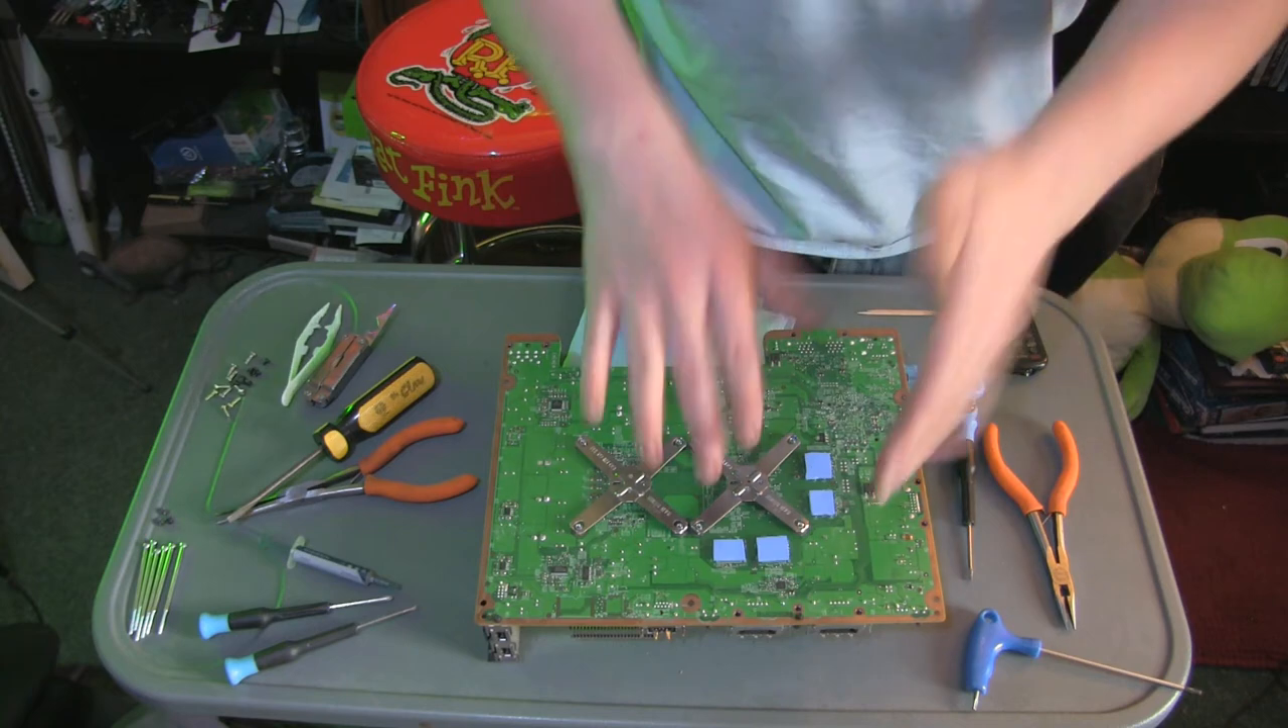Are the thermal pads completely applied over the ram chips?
Yes.